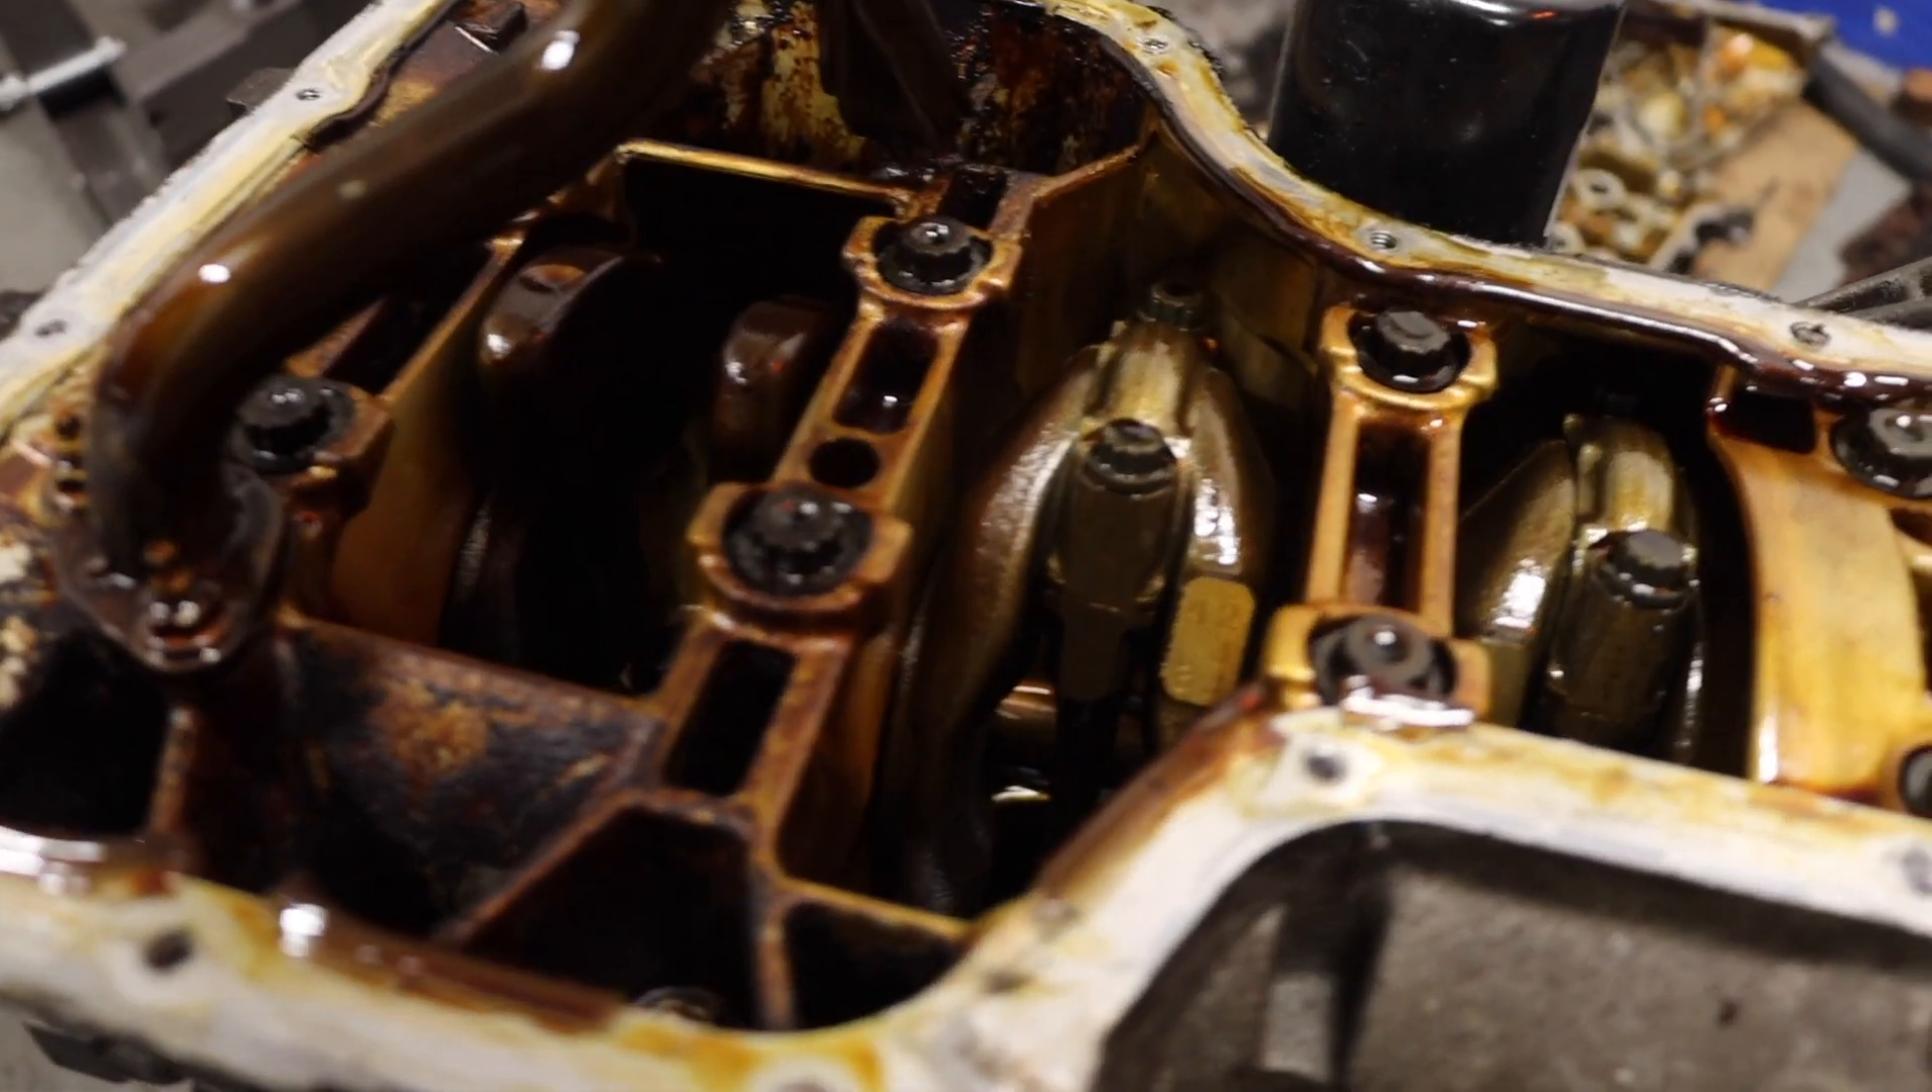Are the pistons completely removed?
No.